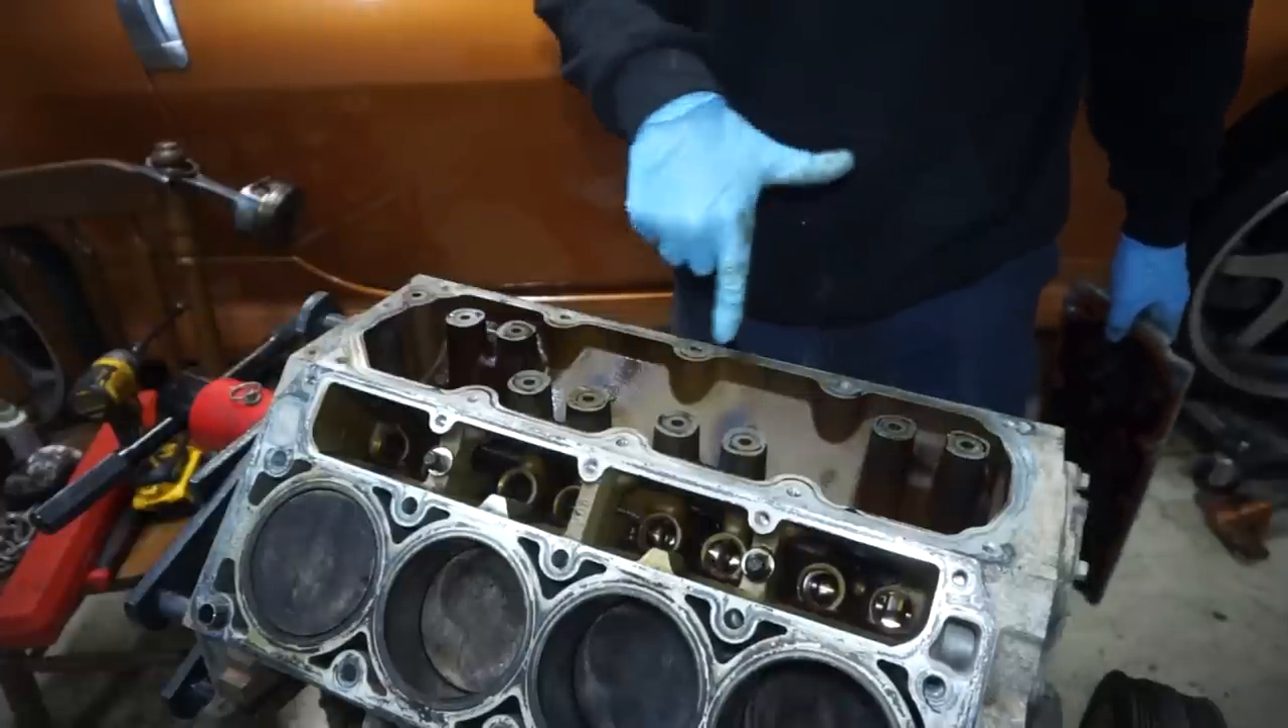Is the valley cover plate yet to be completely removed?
No.